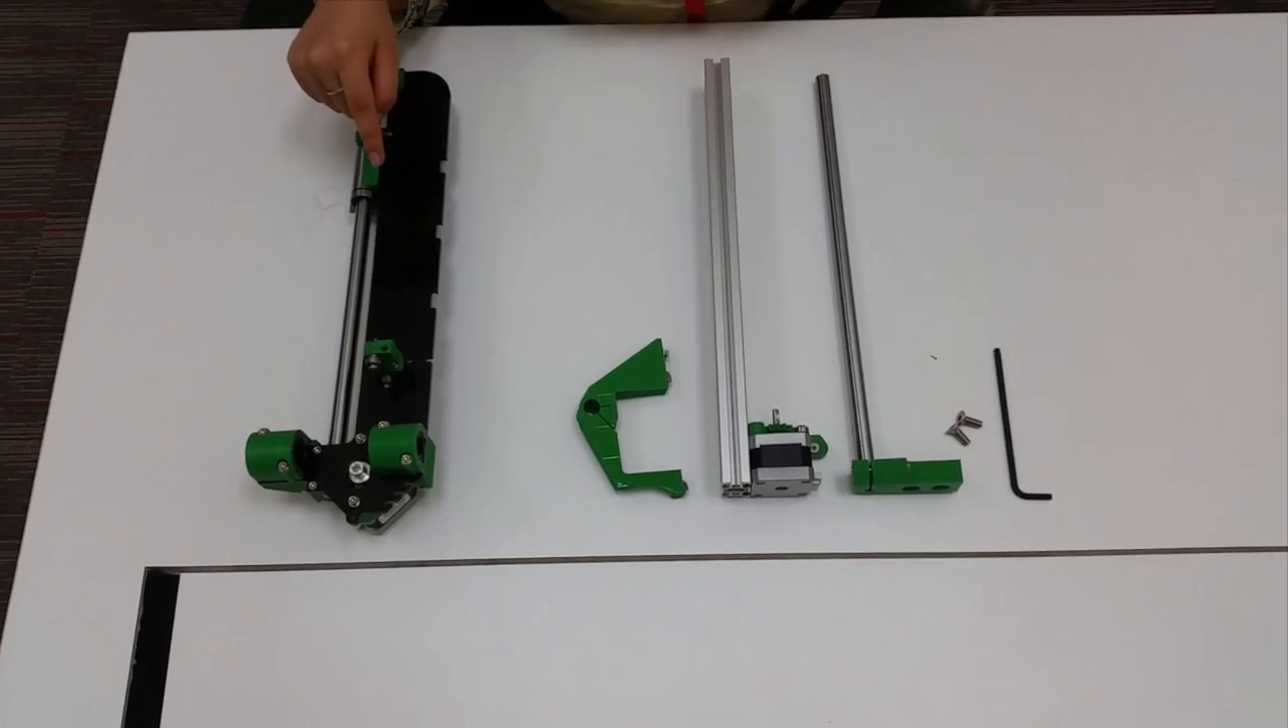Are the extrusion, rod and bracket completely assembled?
No.